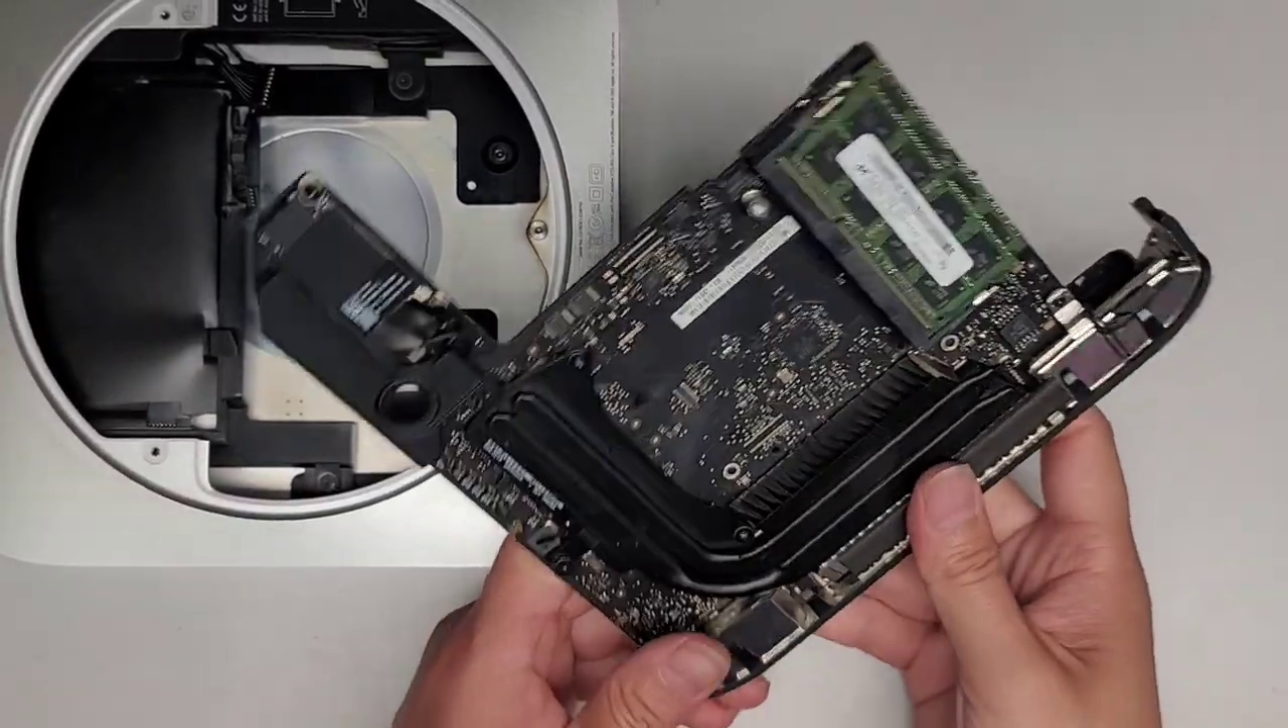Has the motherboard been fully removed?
Yes.